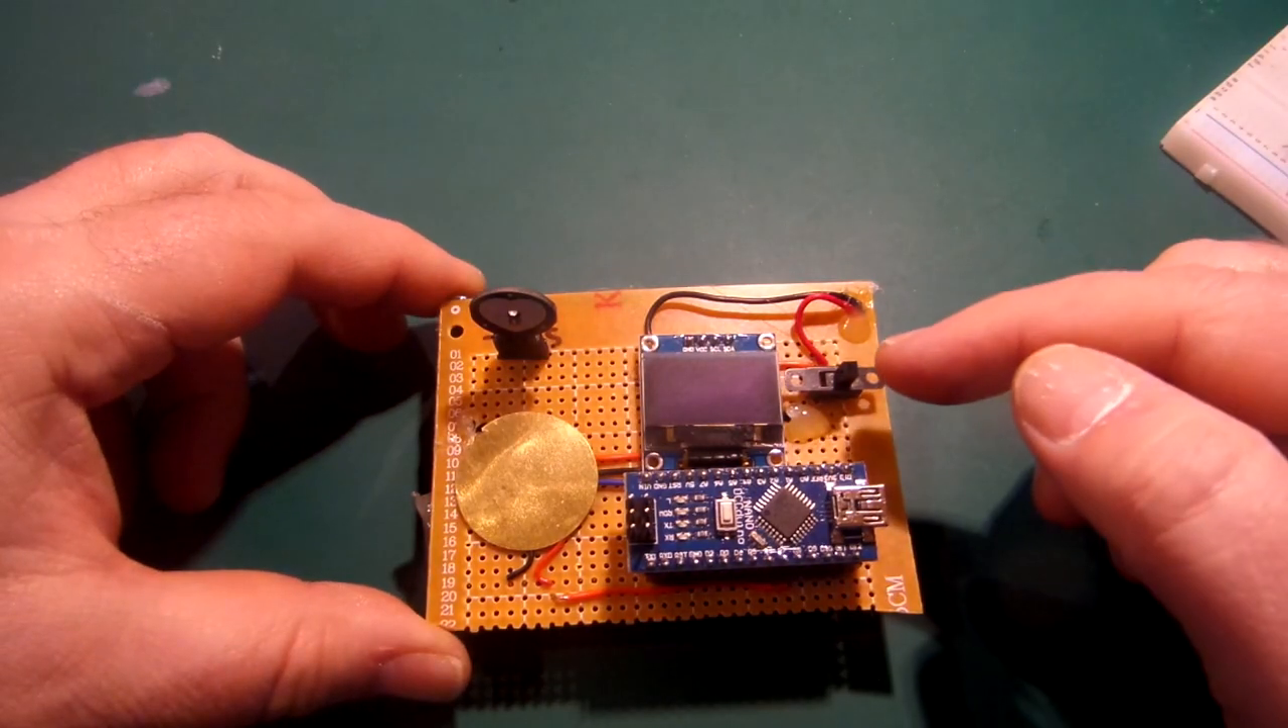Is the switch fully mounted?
Yes.